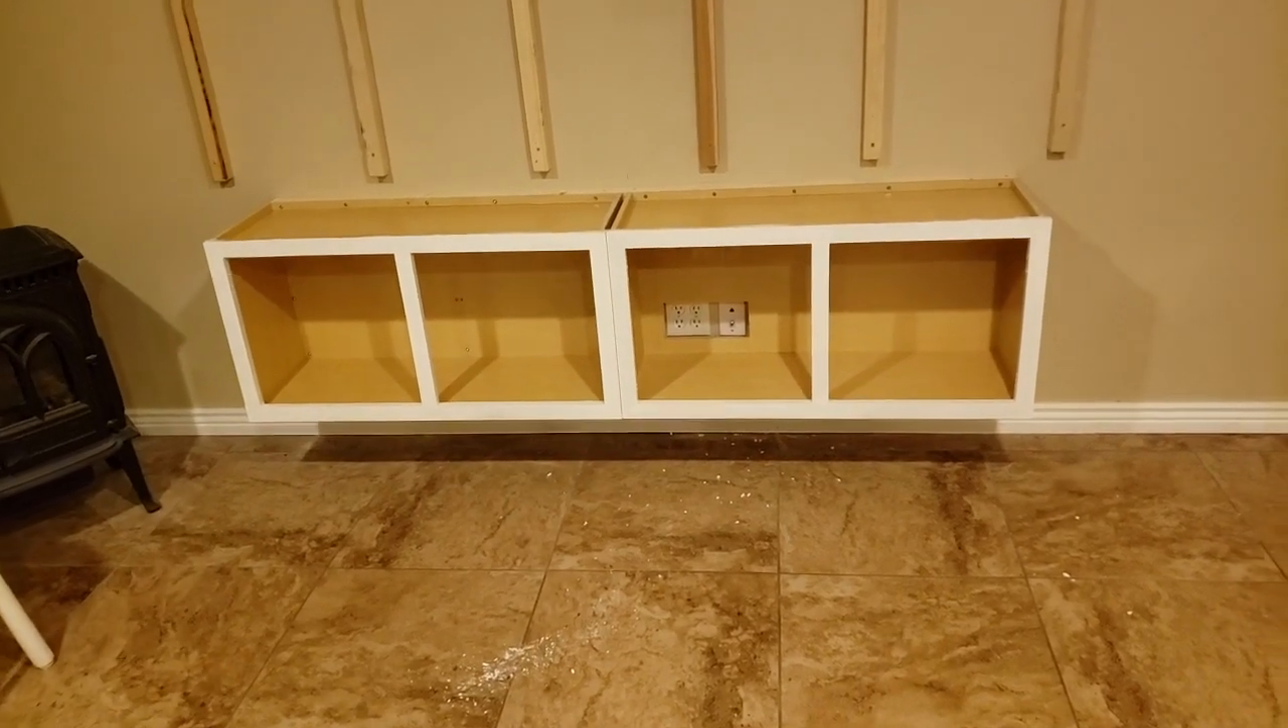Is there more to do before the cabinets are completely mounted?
No.